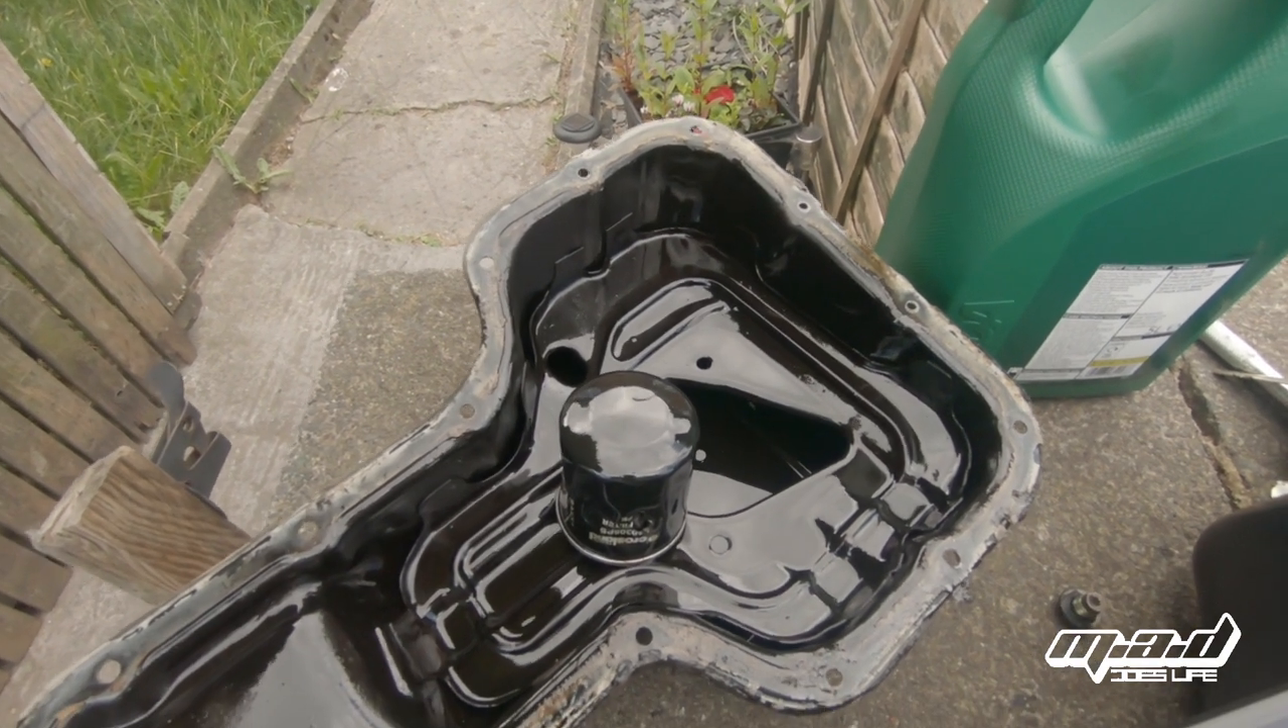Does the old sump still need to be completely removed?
No.